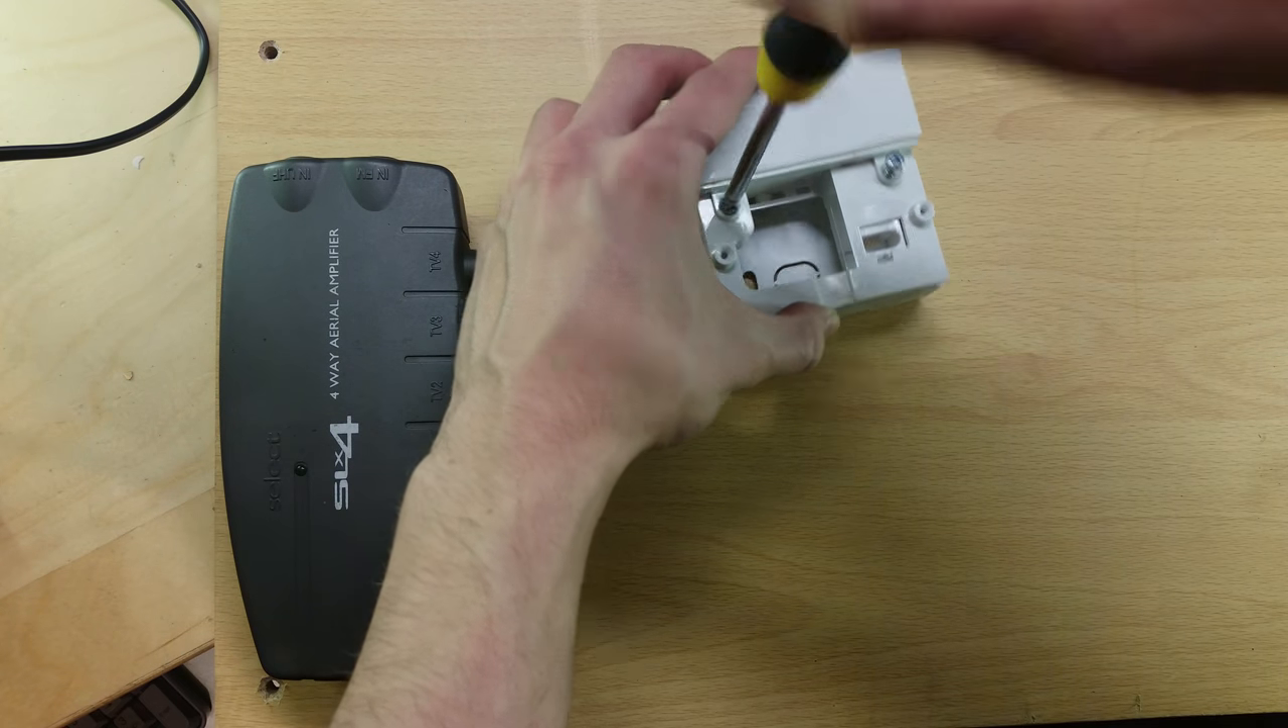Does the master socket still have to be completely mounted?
Yes.